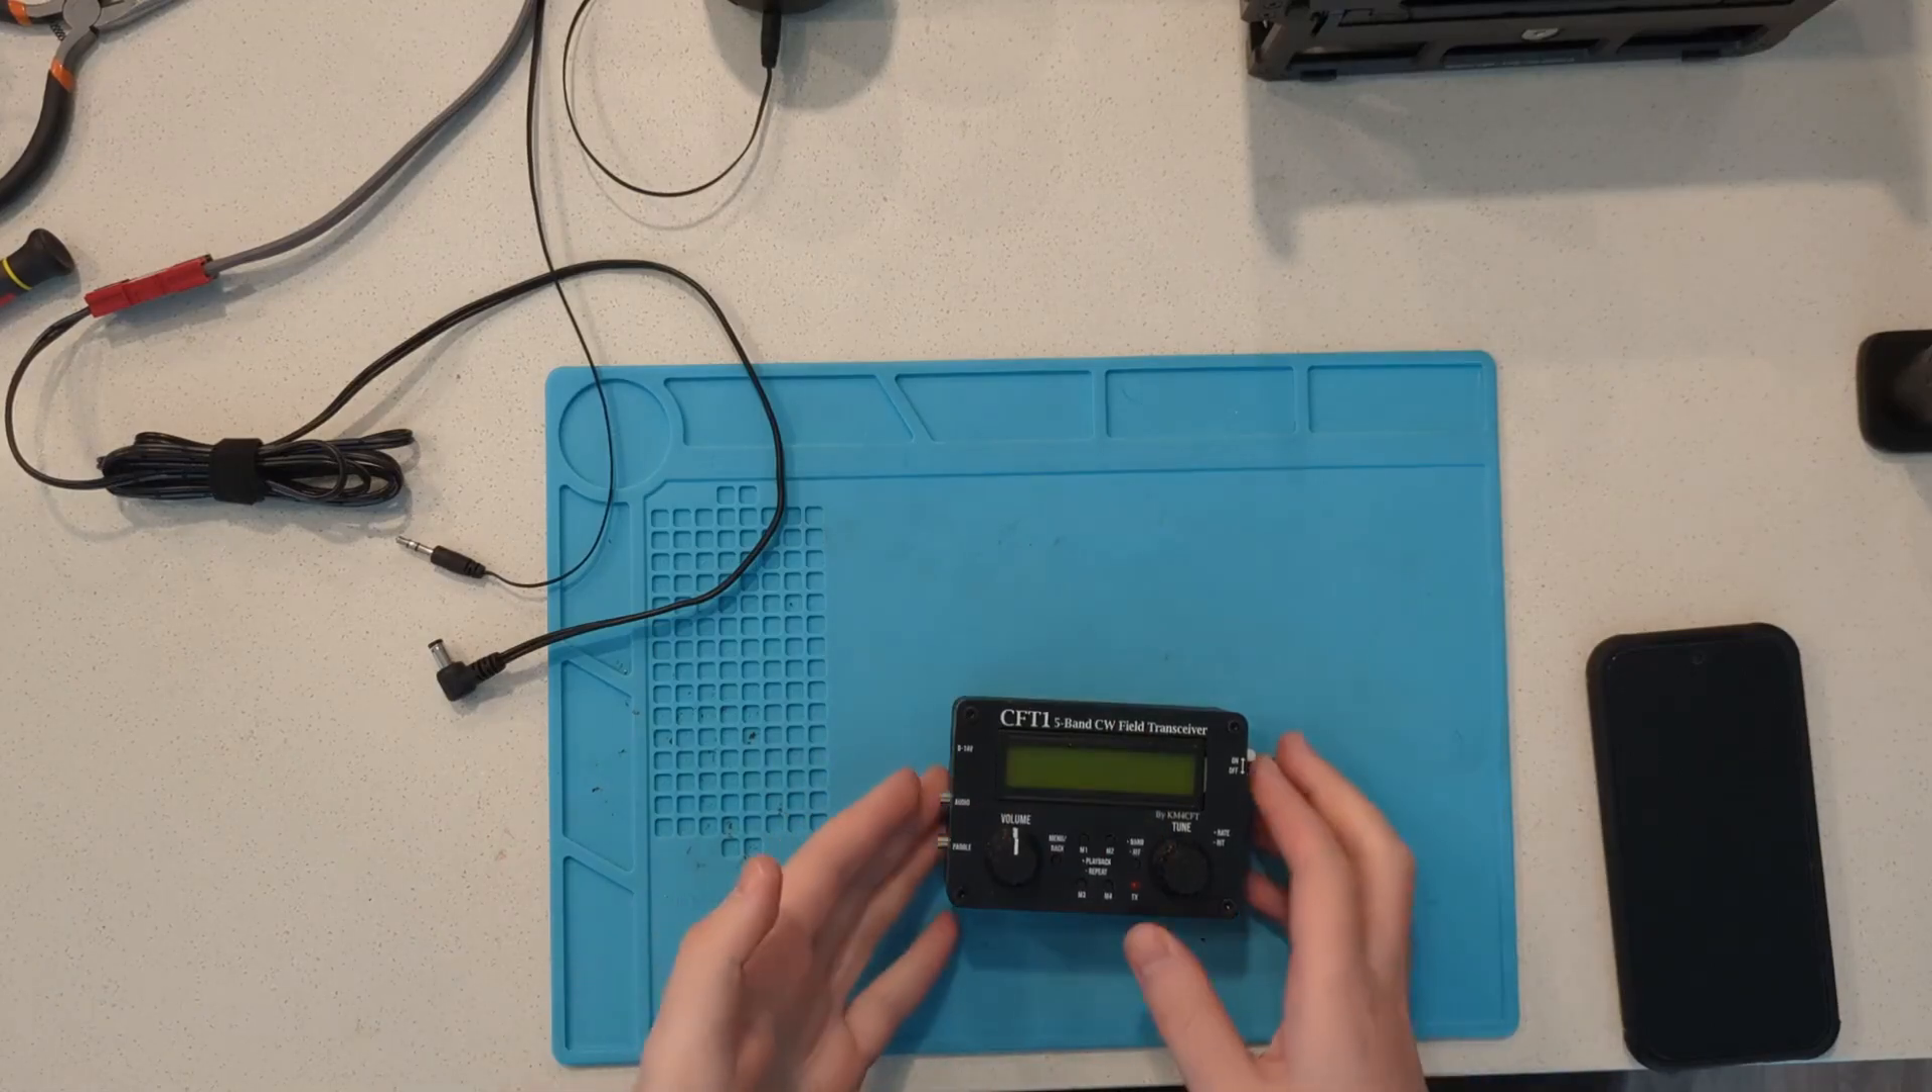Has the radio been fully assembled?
Yes.